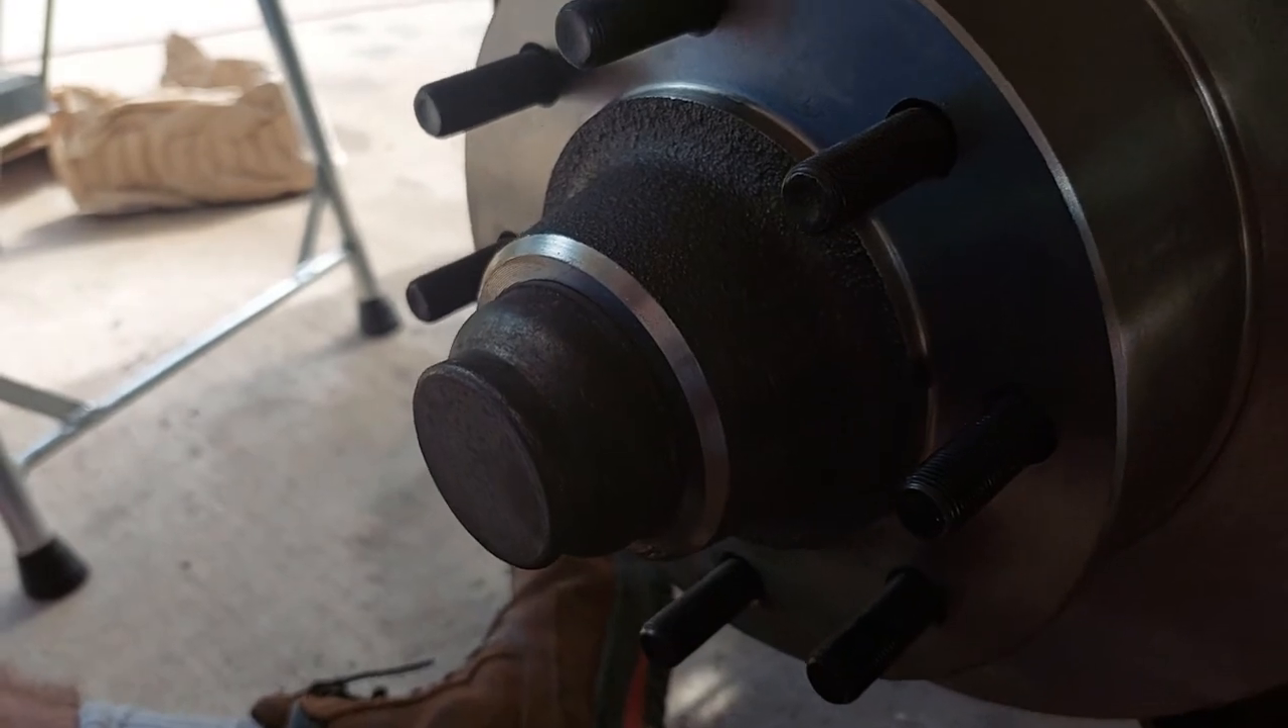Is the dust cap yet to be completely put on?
No.